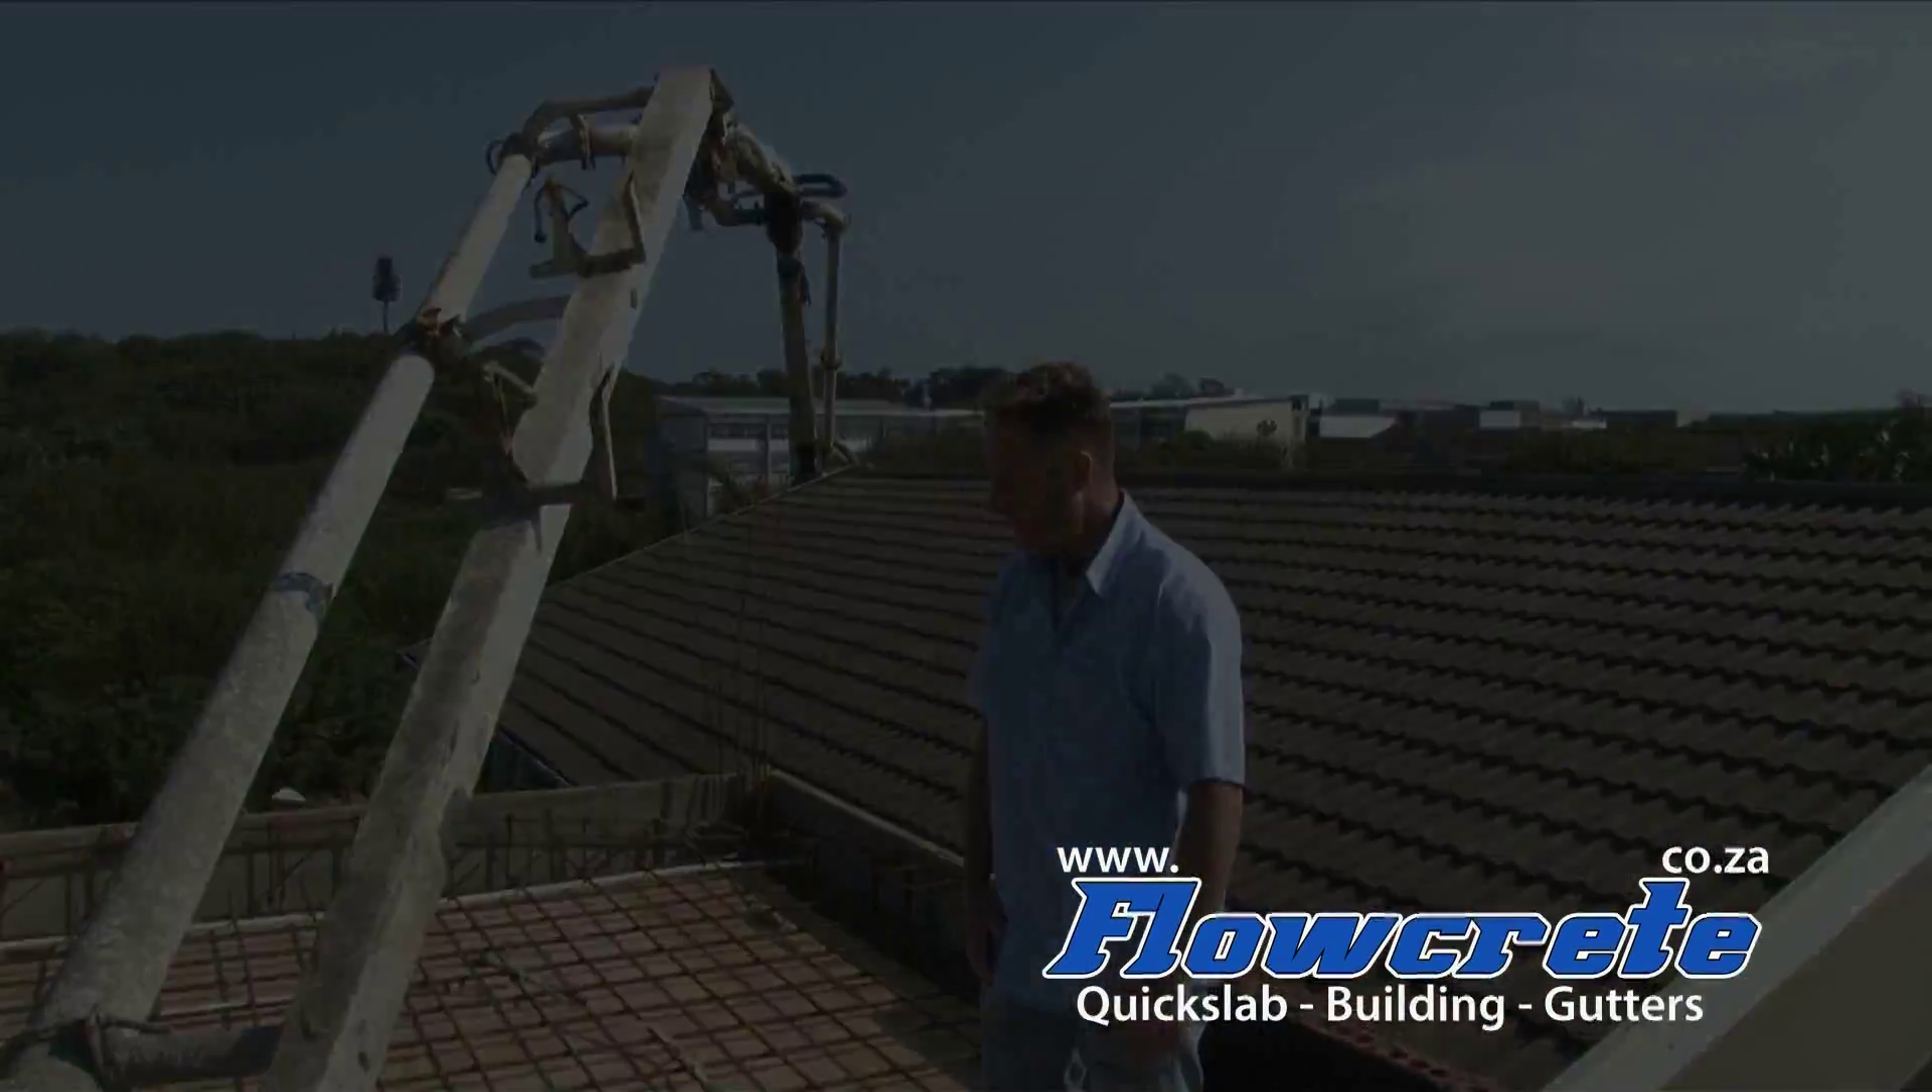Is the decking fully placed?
Yes.